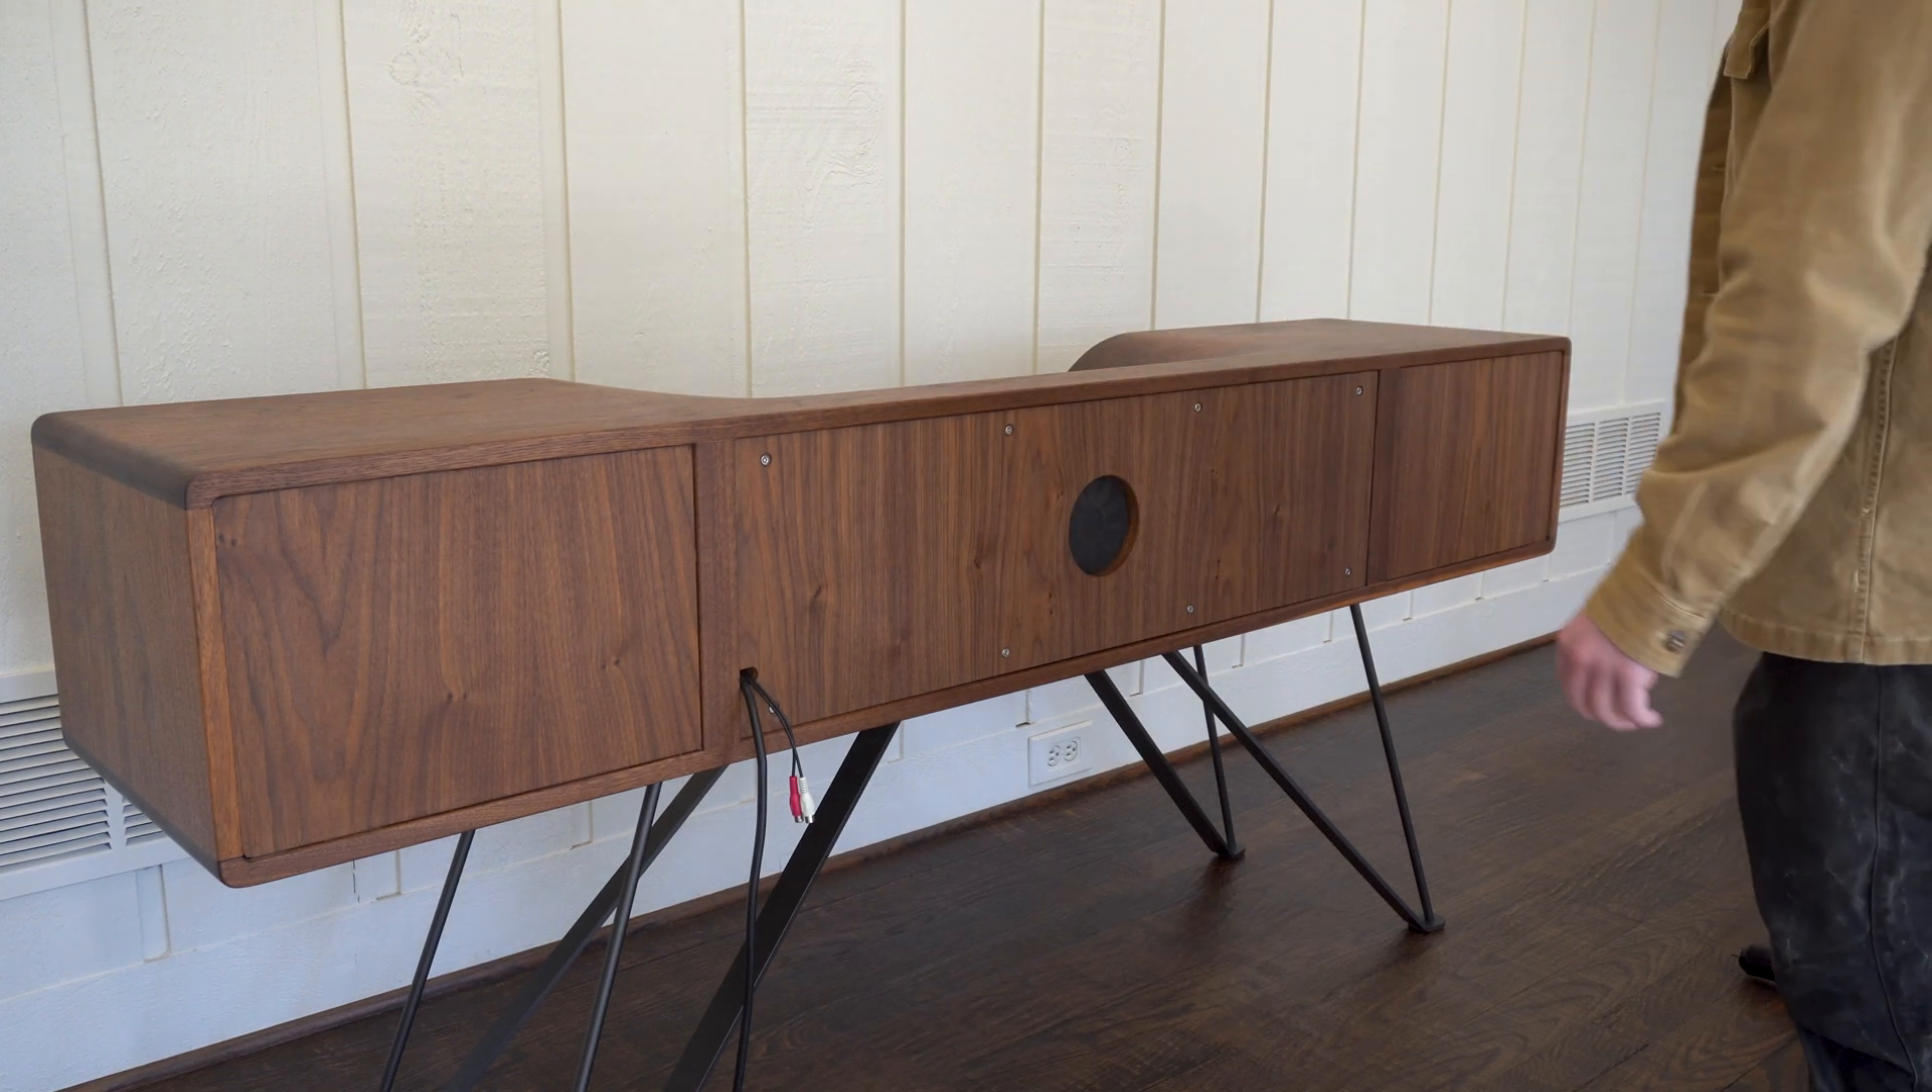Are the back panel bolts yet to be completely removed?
Yes.